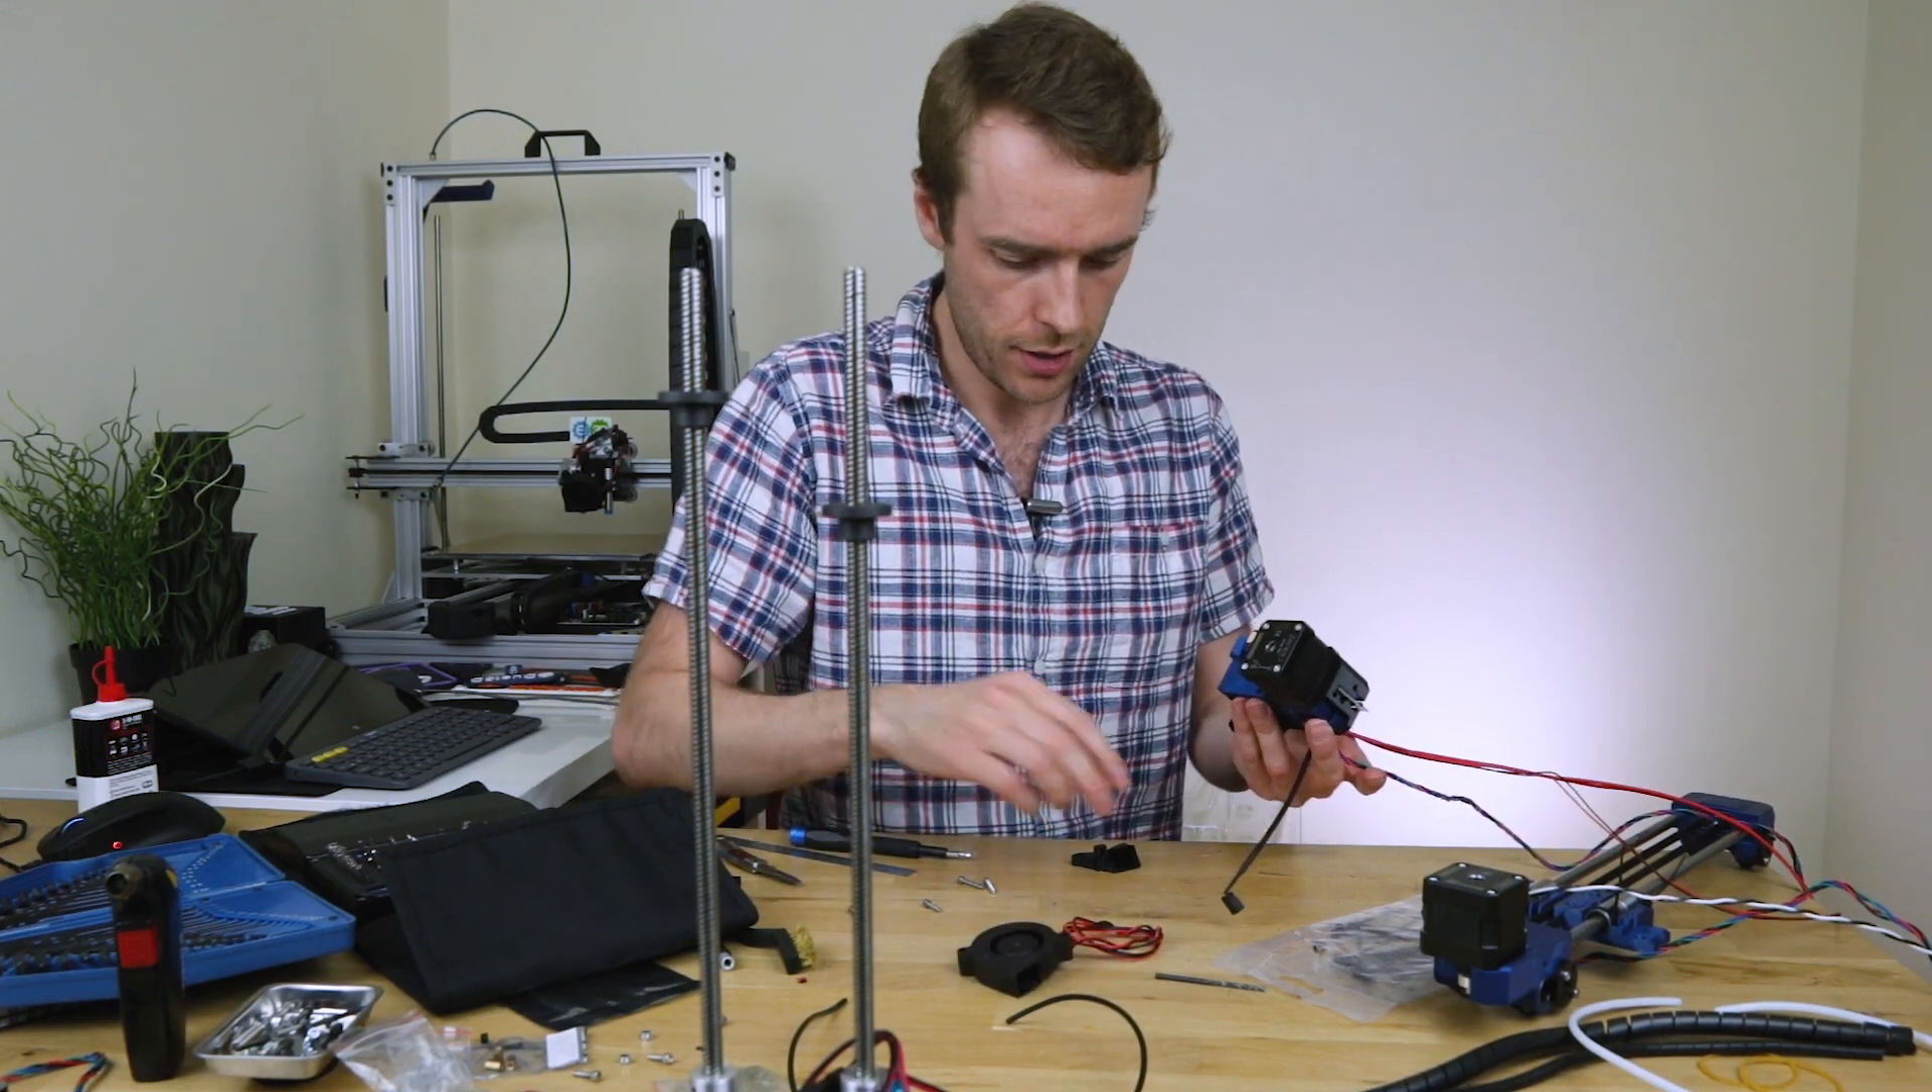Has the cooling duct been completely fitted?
No.